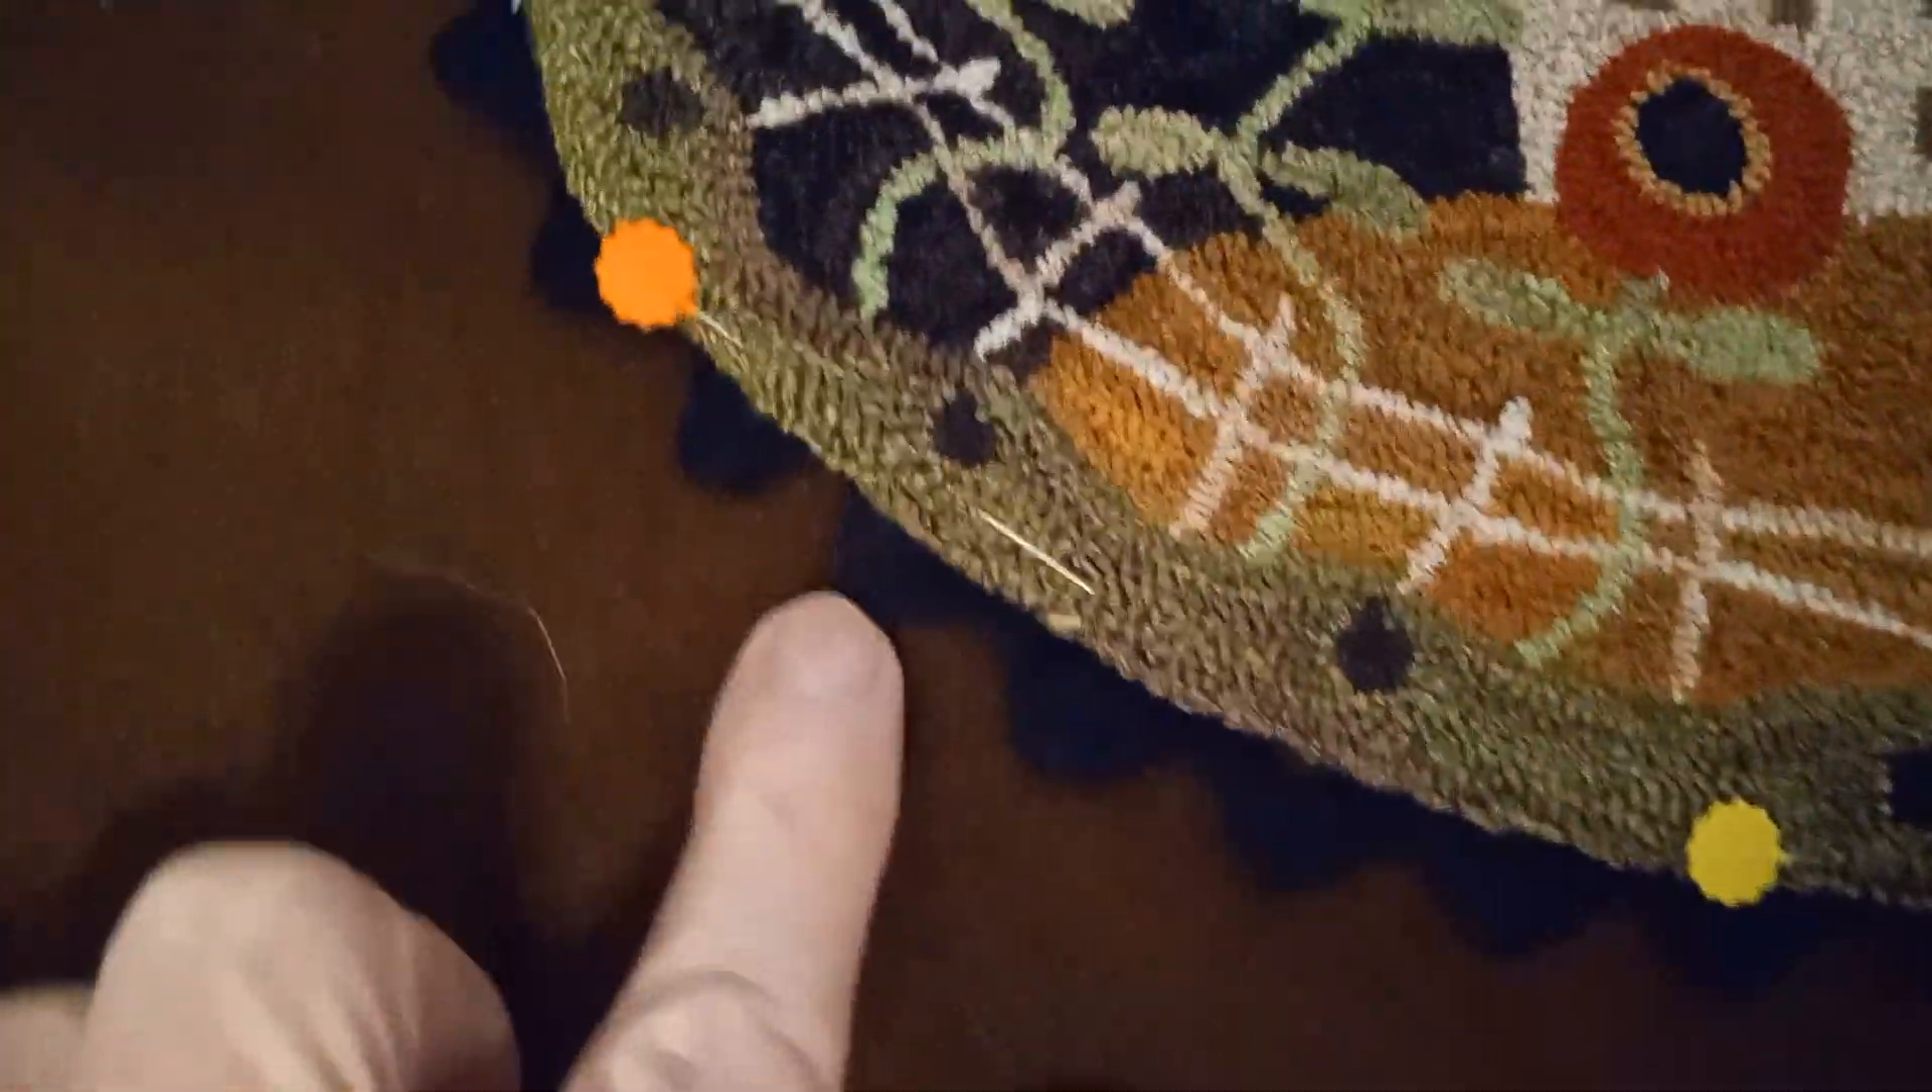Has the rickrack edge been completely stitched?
No.